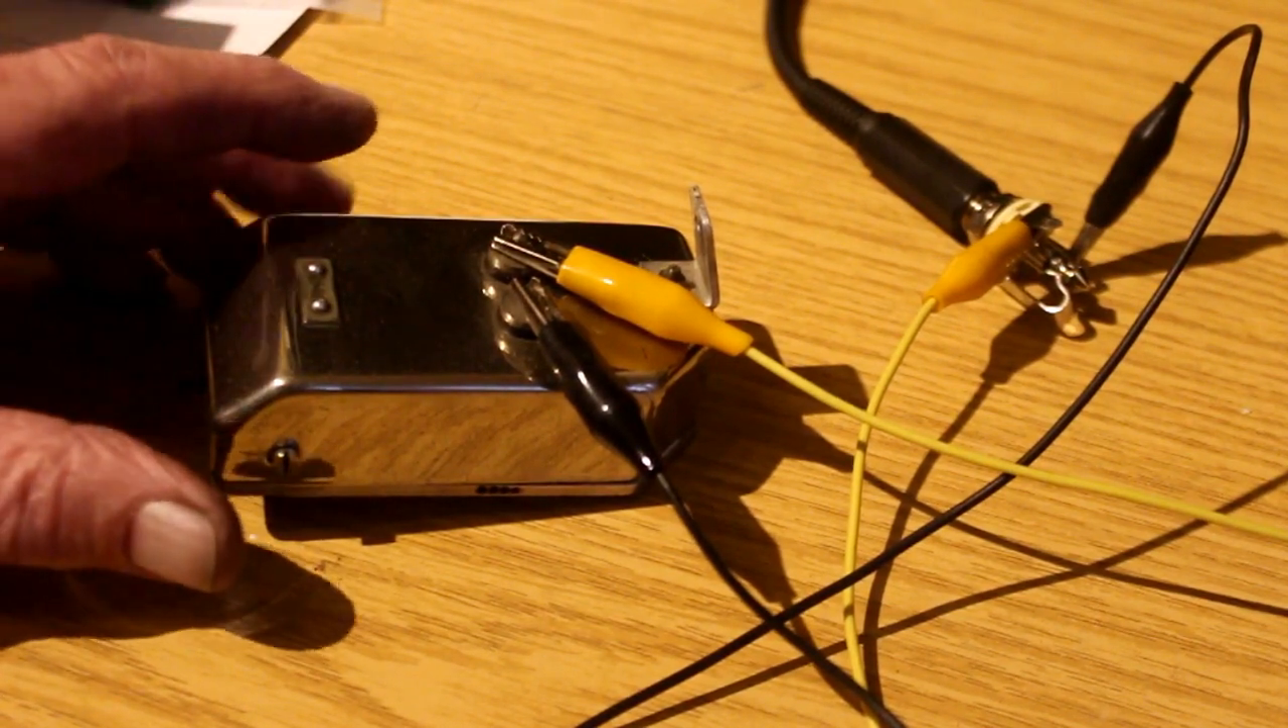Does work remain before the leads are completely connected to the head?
No.